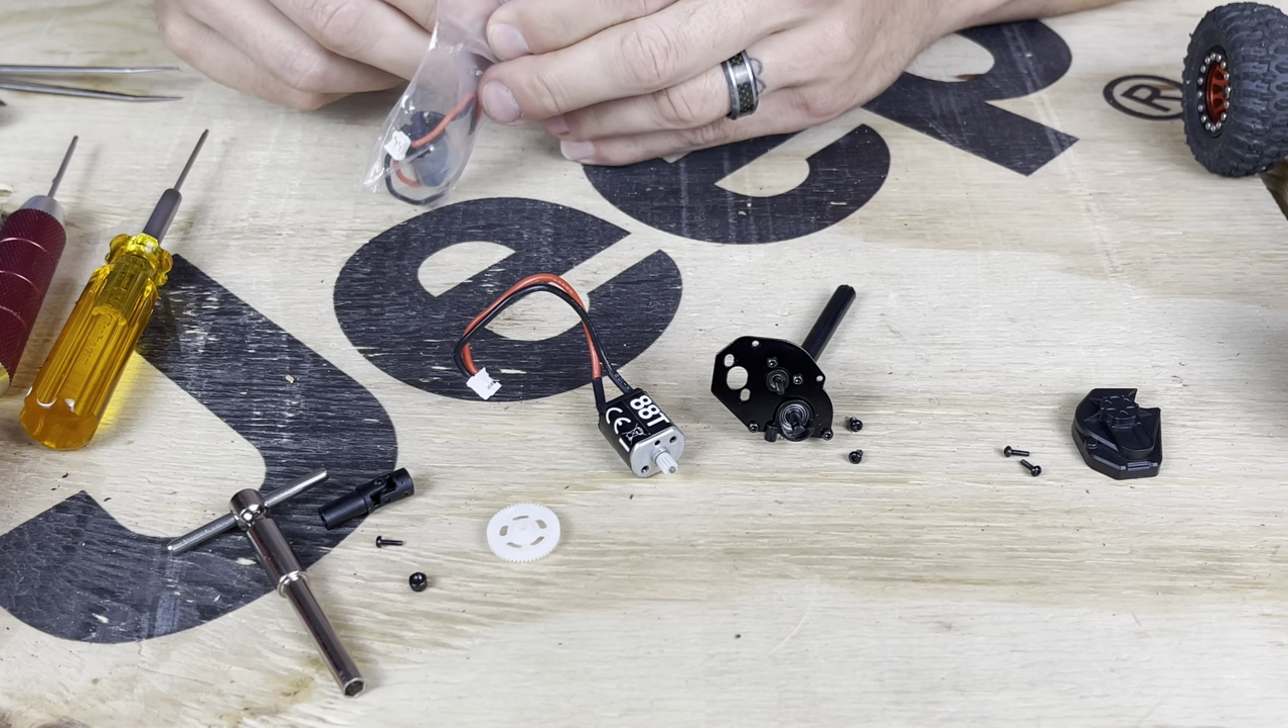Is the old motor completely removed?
Yes.